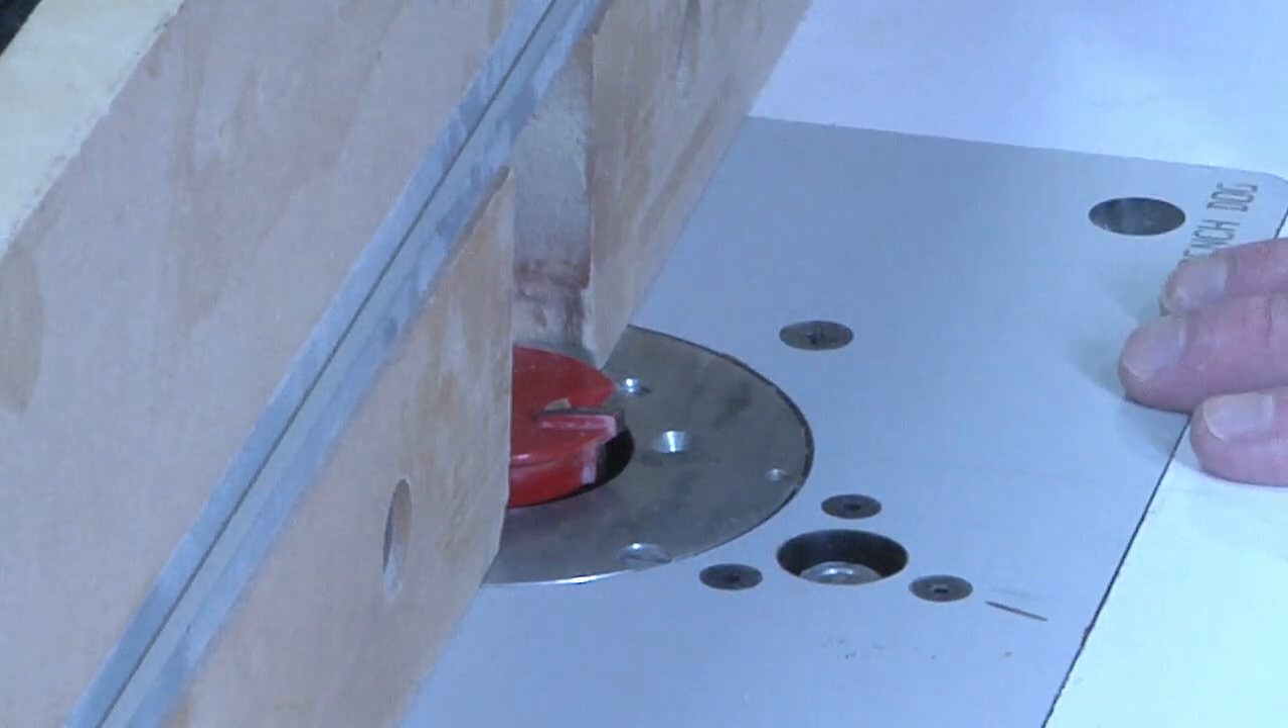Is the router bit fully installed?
Yes.